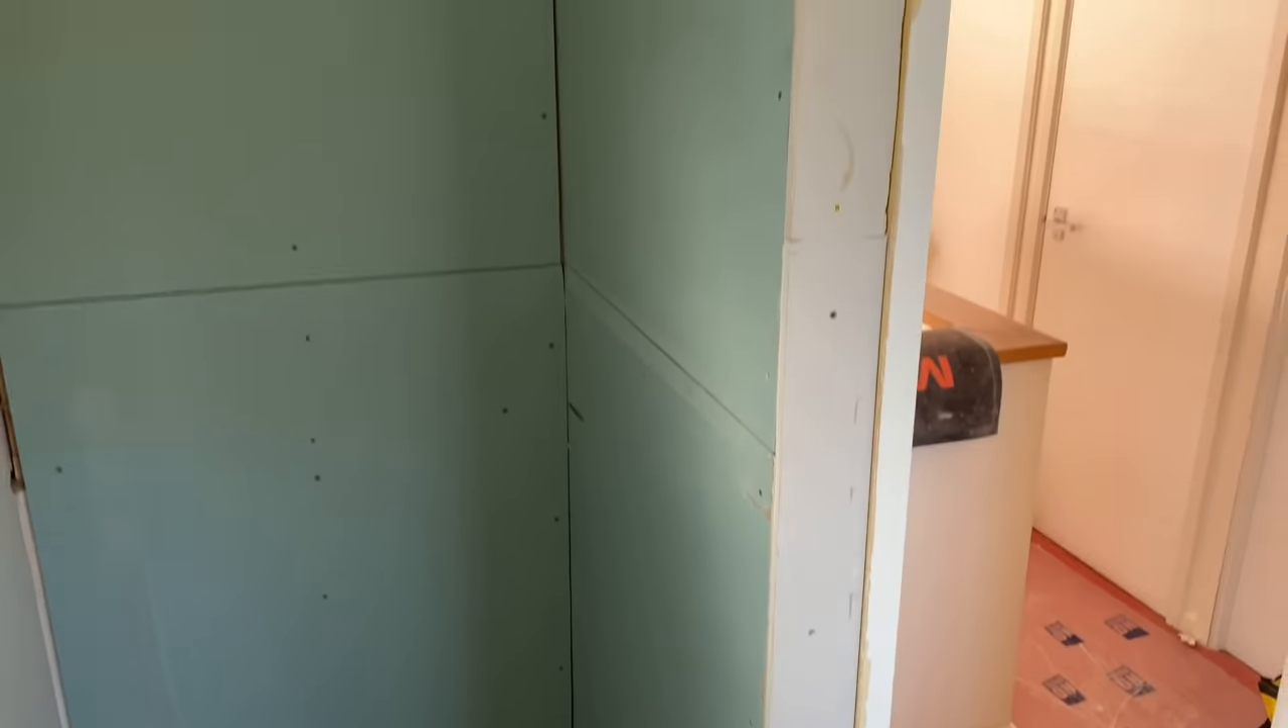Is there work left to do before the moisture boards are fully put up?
No.